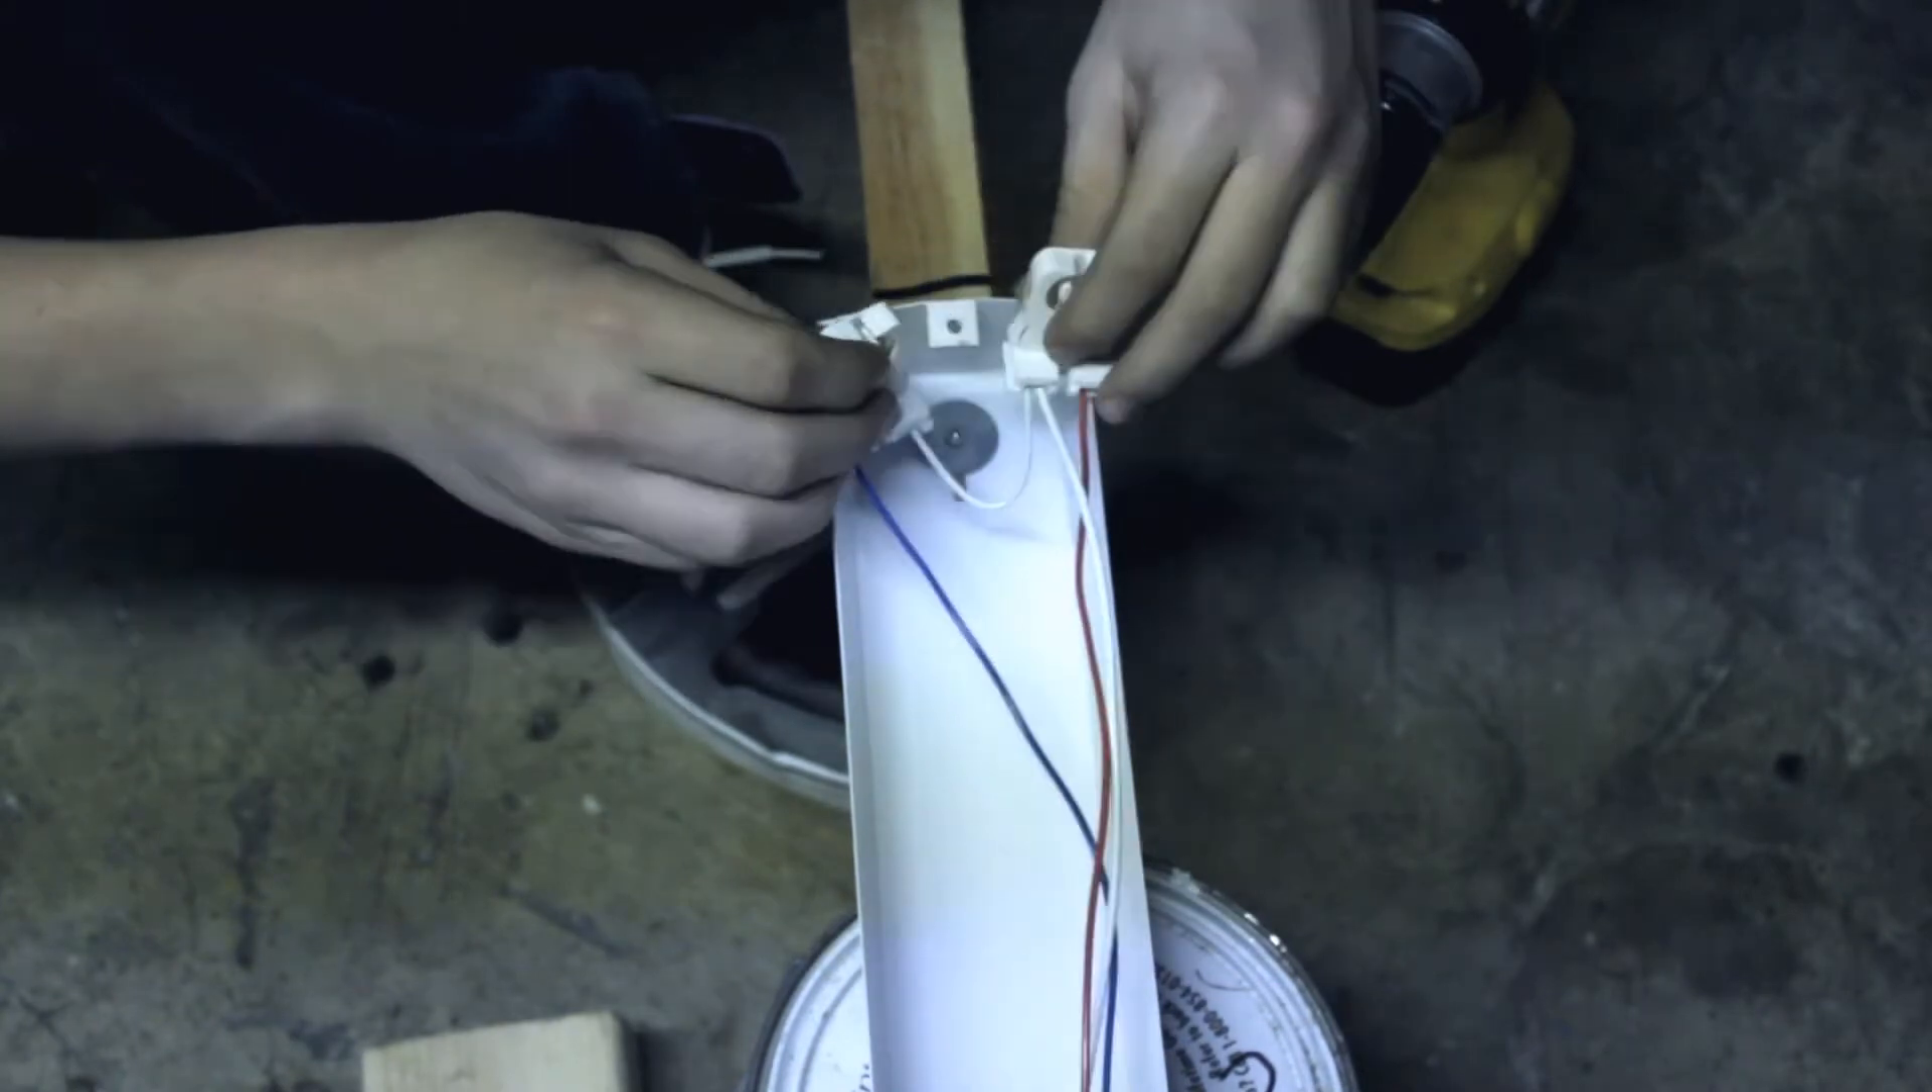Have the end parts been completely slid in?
No.